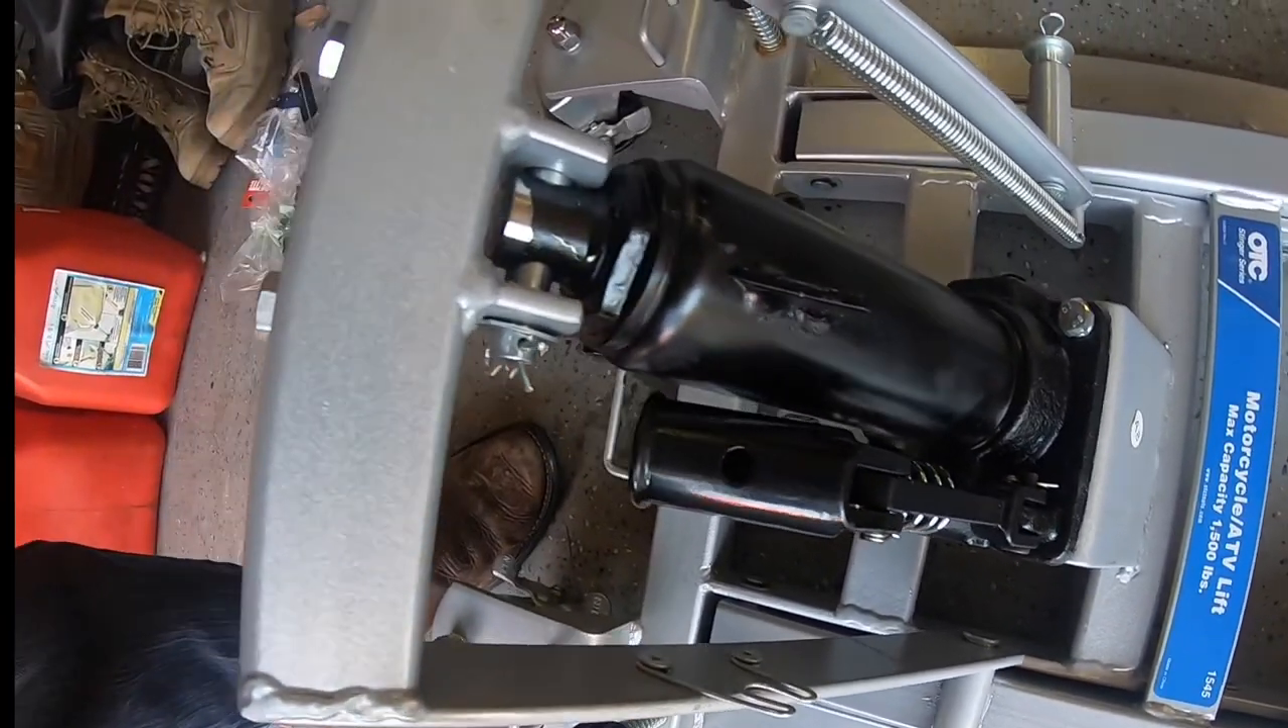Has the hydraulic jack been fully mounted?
Yes.